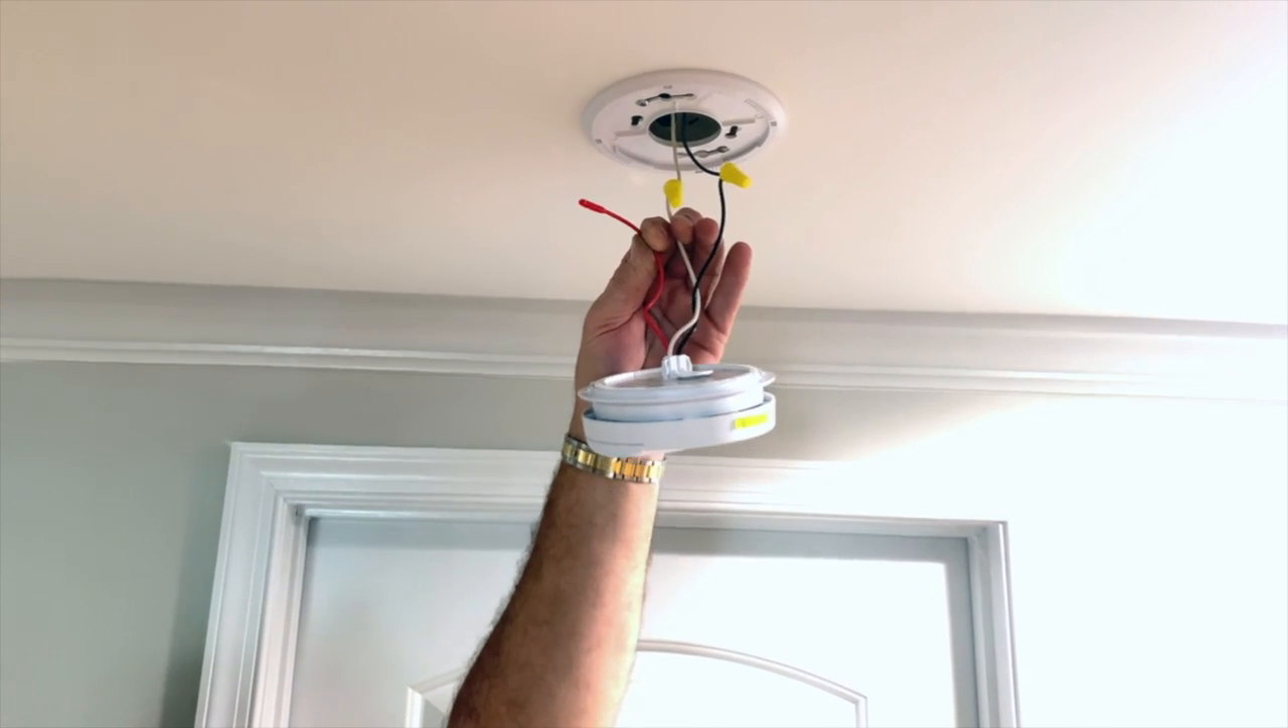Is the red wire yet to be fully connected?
Yes.